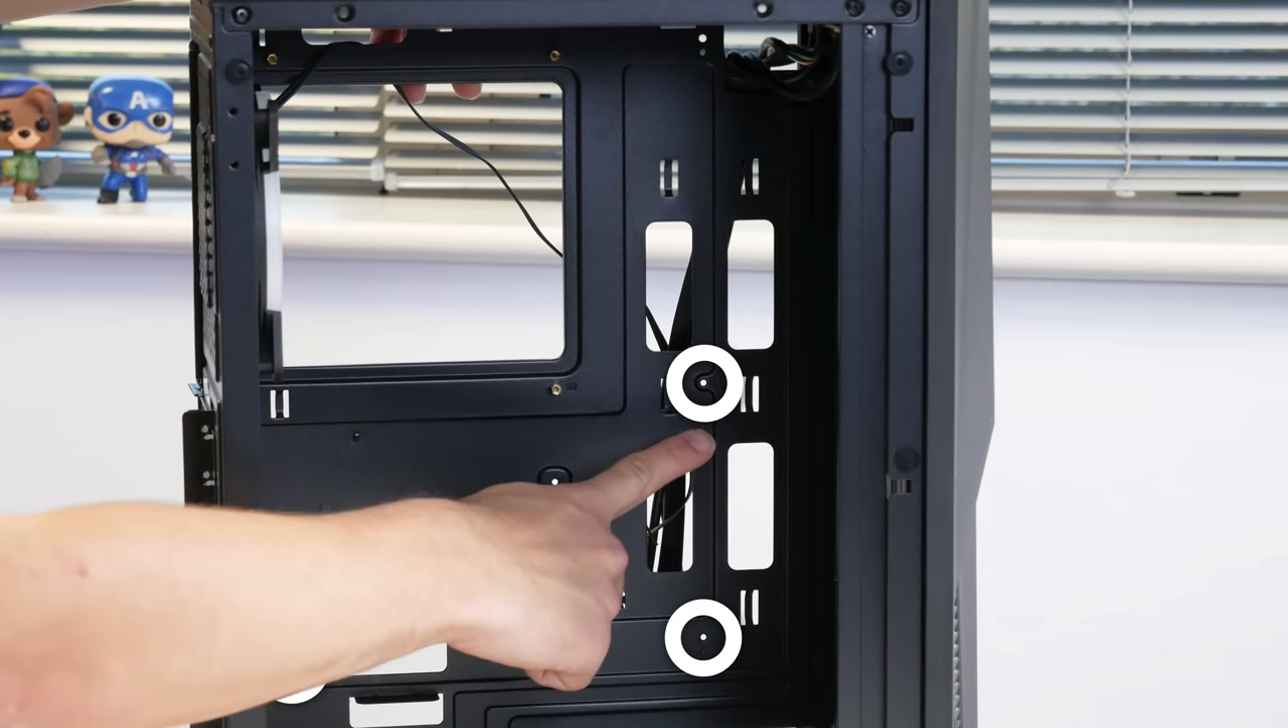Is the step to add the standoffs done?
No.